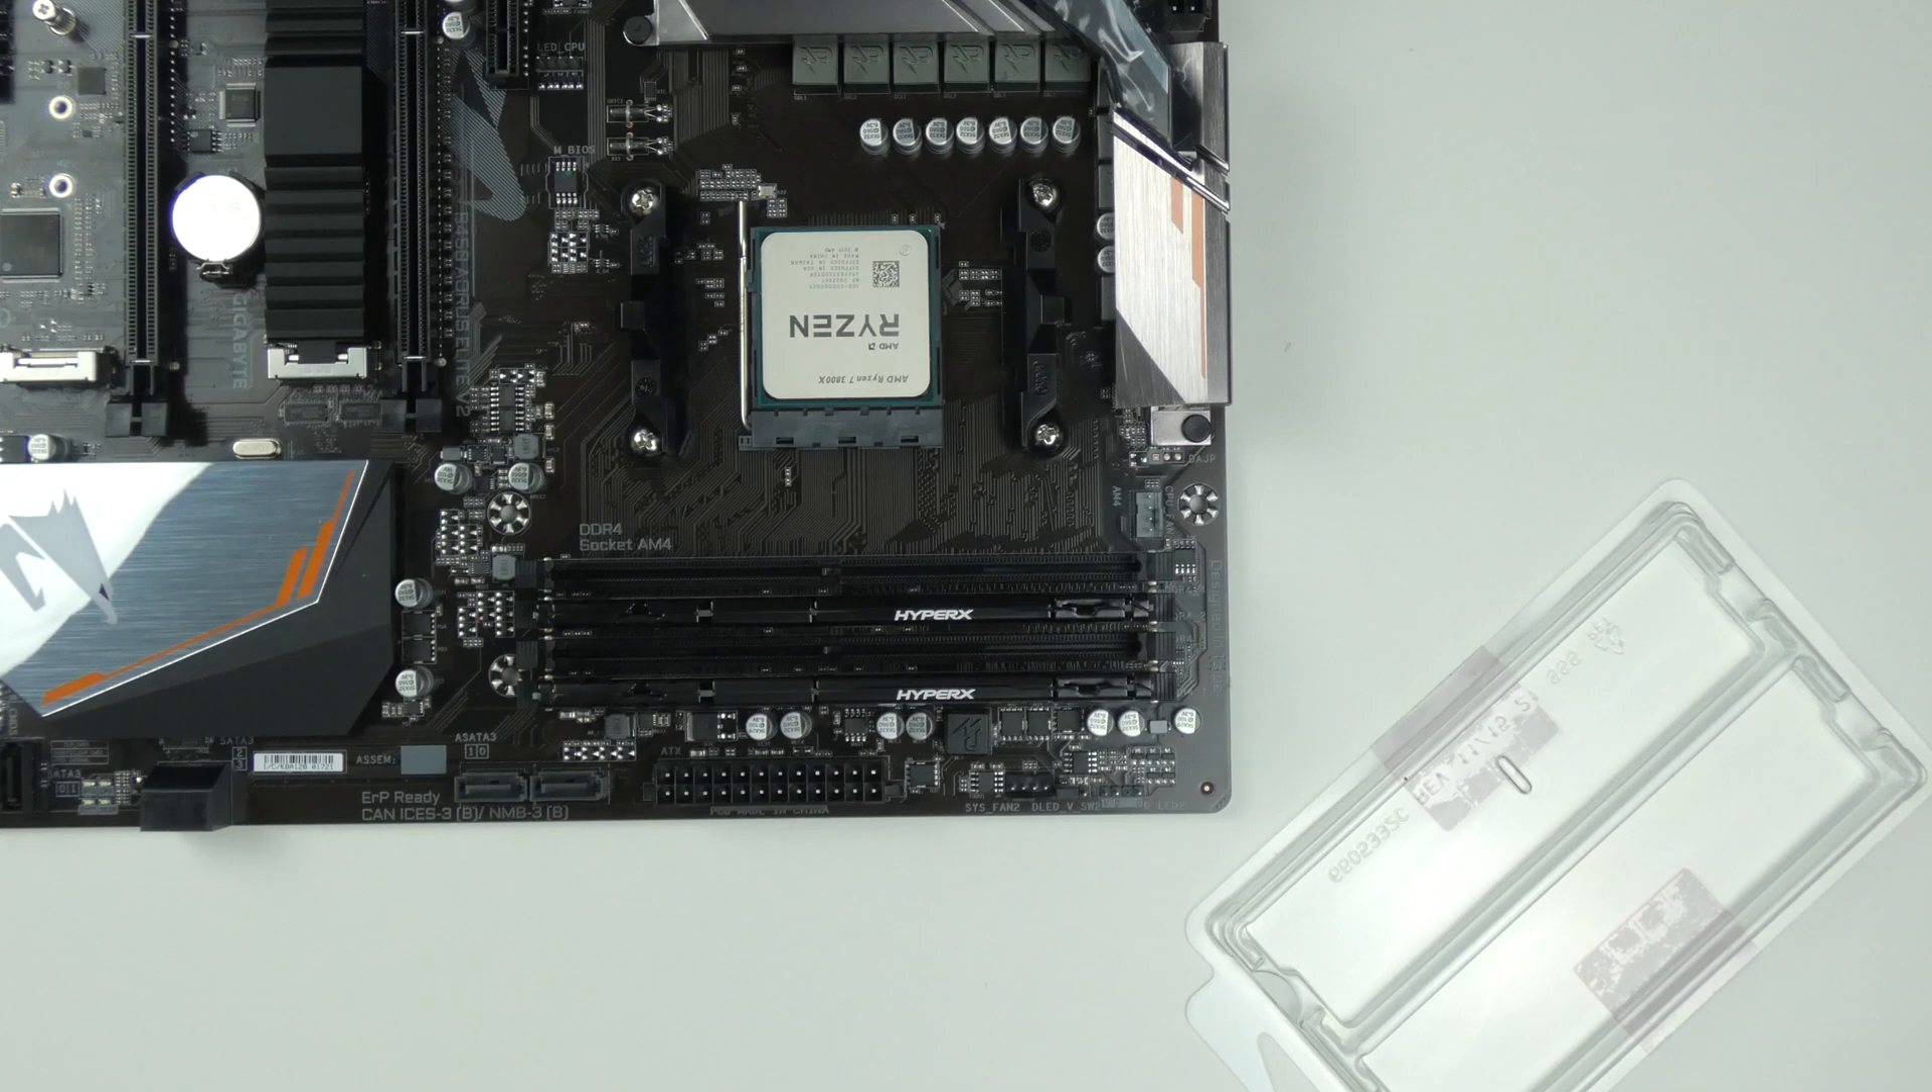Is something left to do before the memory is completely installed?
No.